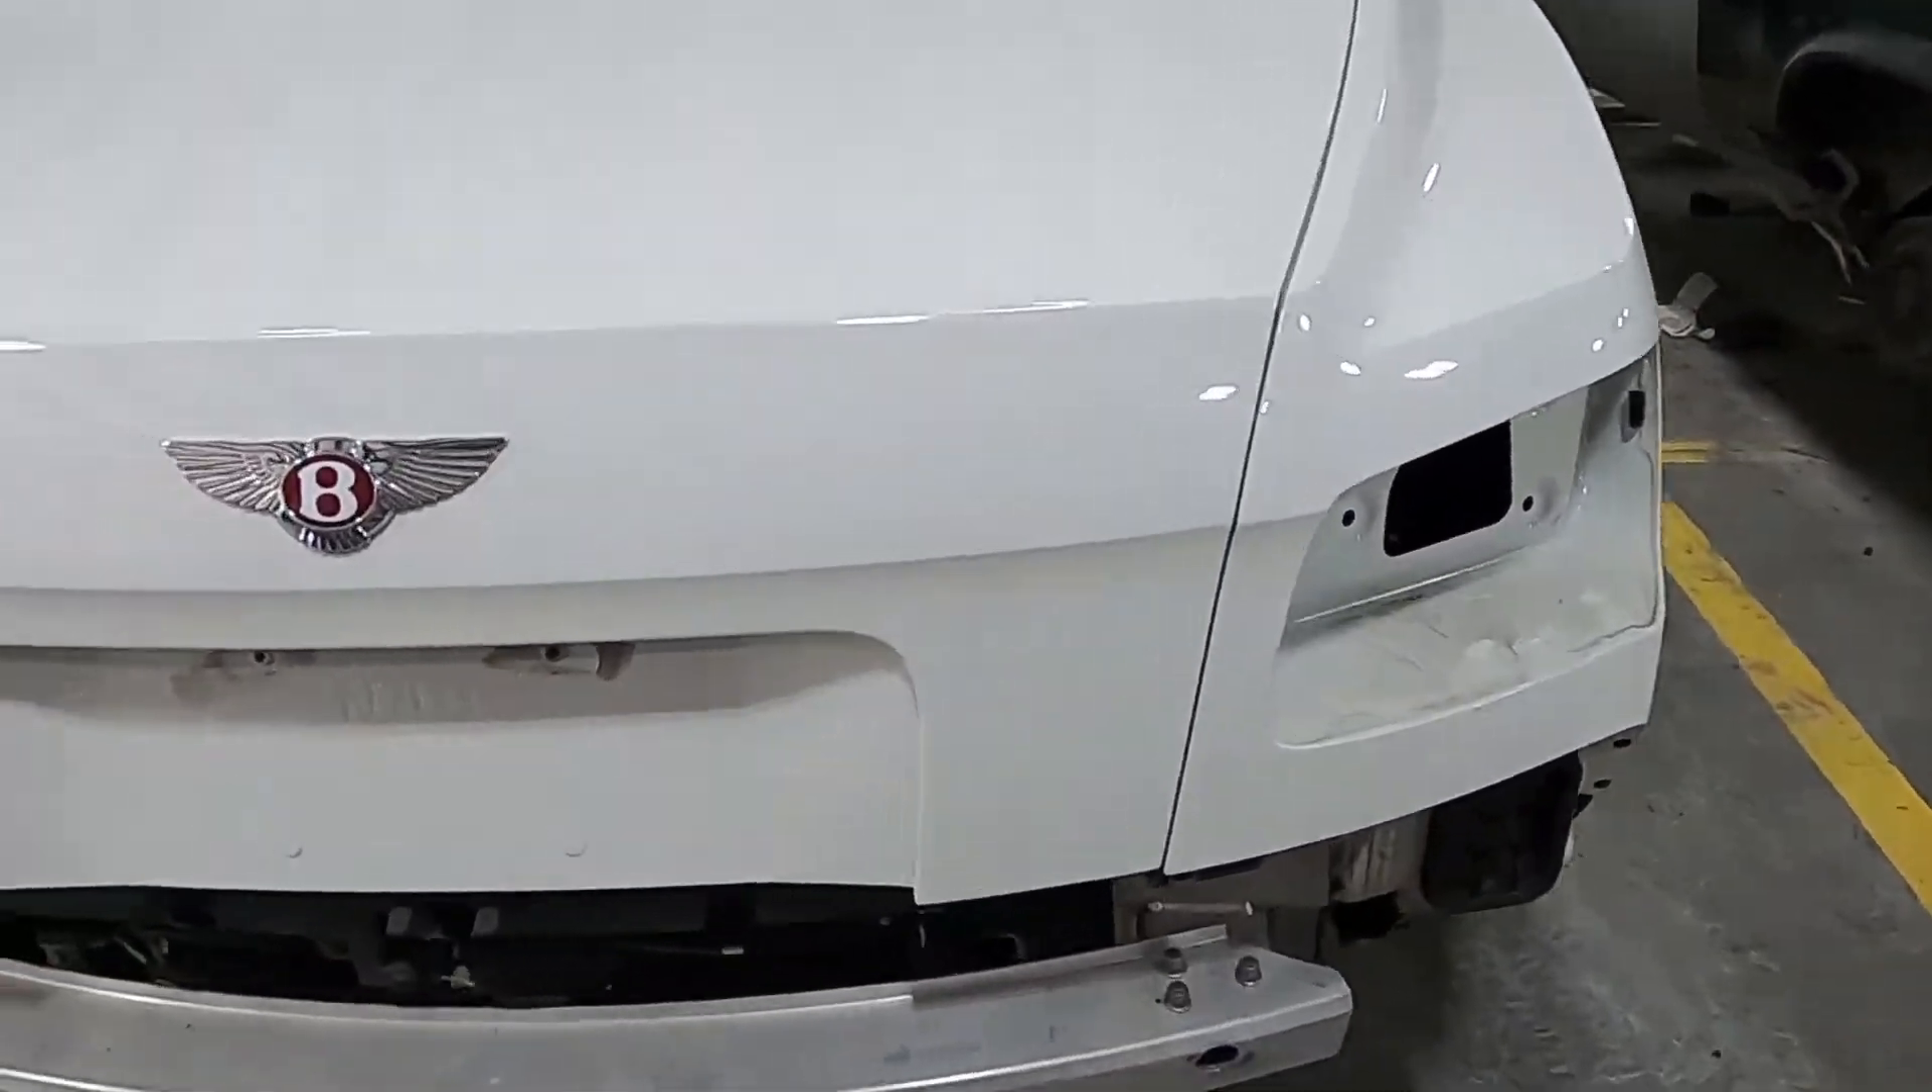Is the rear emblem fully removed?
No.